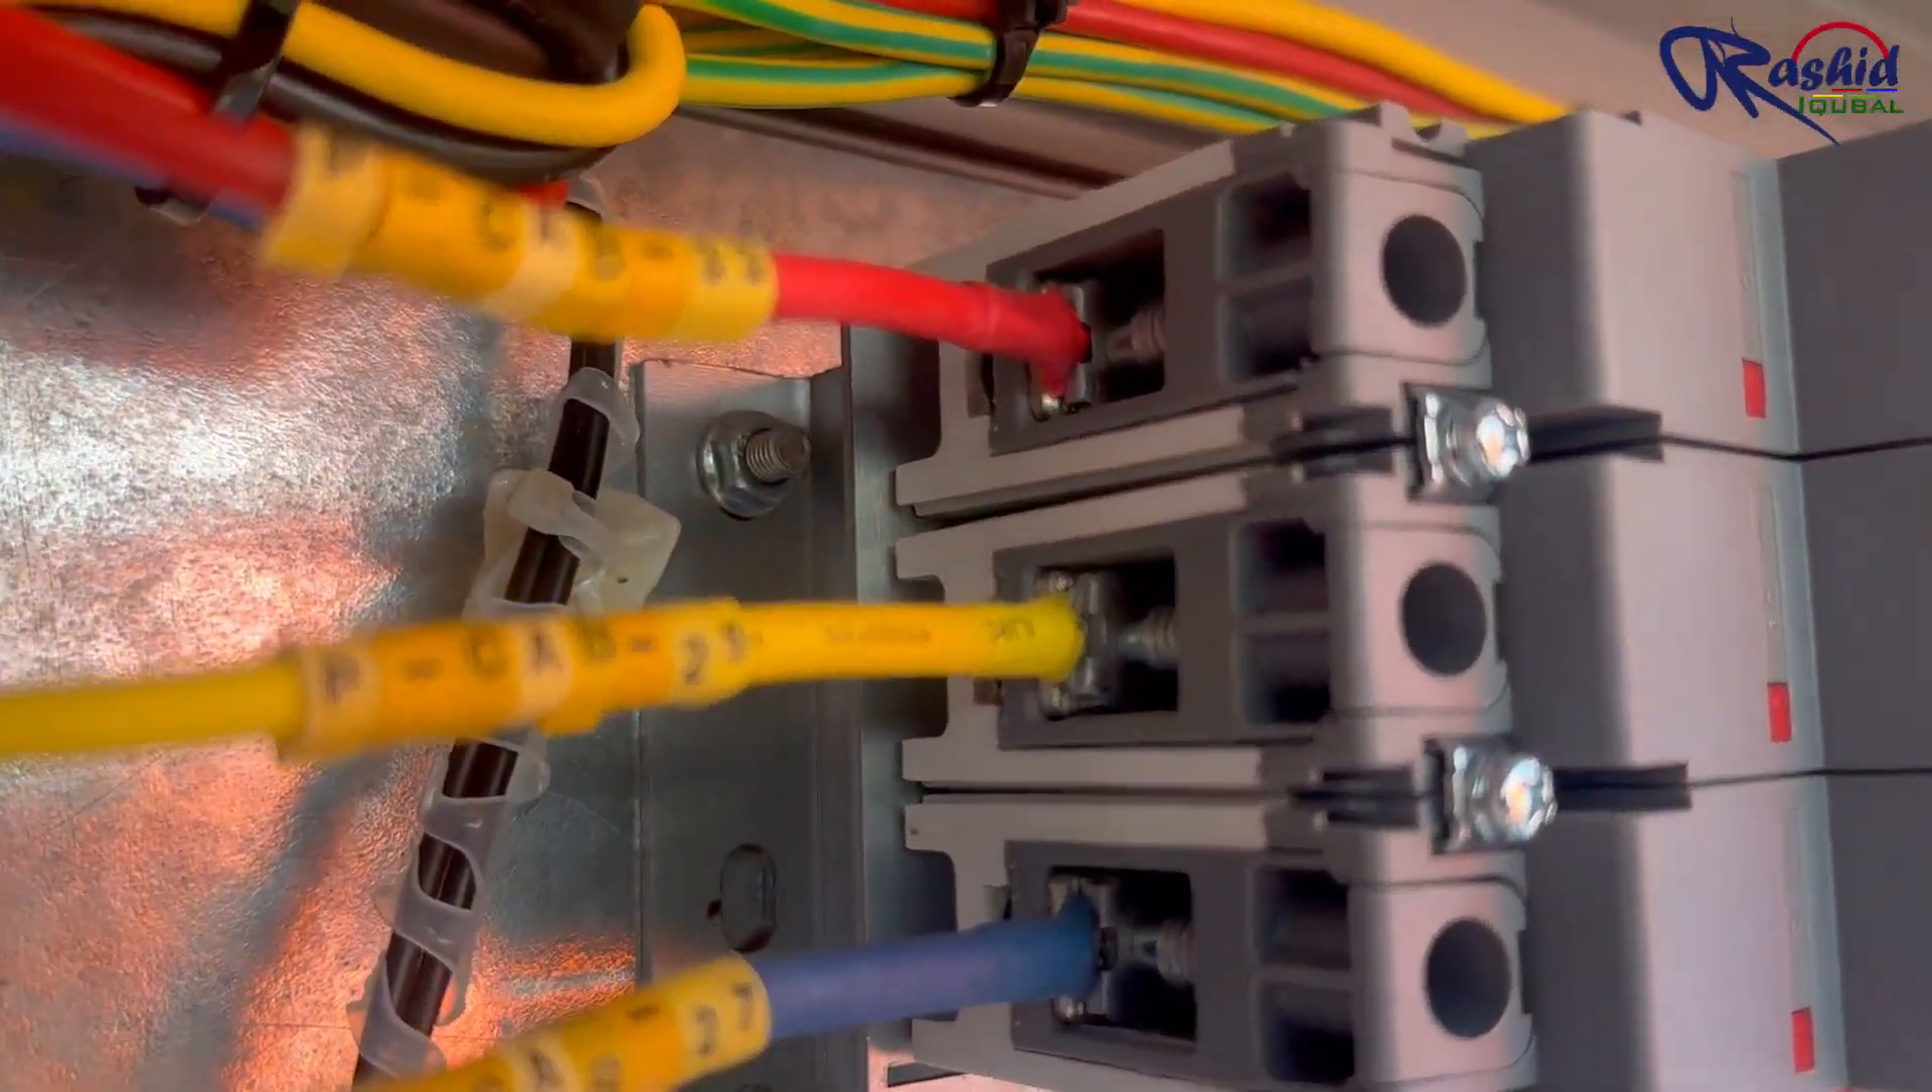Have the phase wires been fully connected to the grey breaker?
Yes.